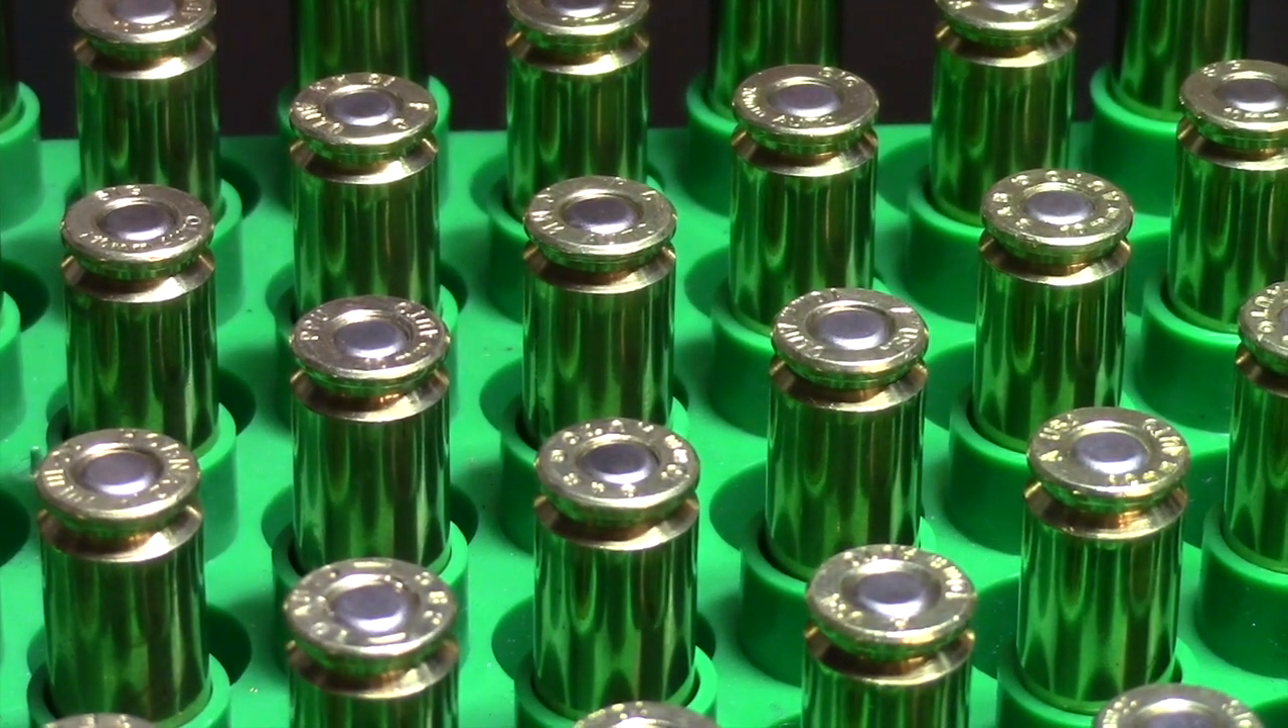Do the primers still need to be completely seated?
No.